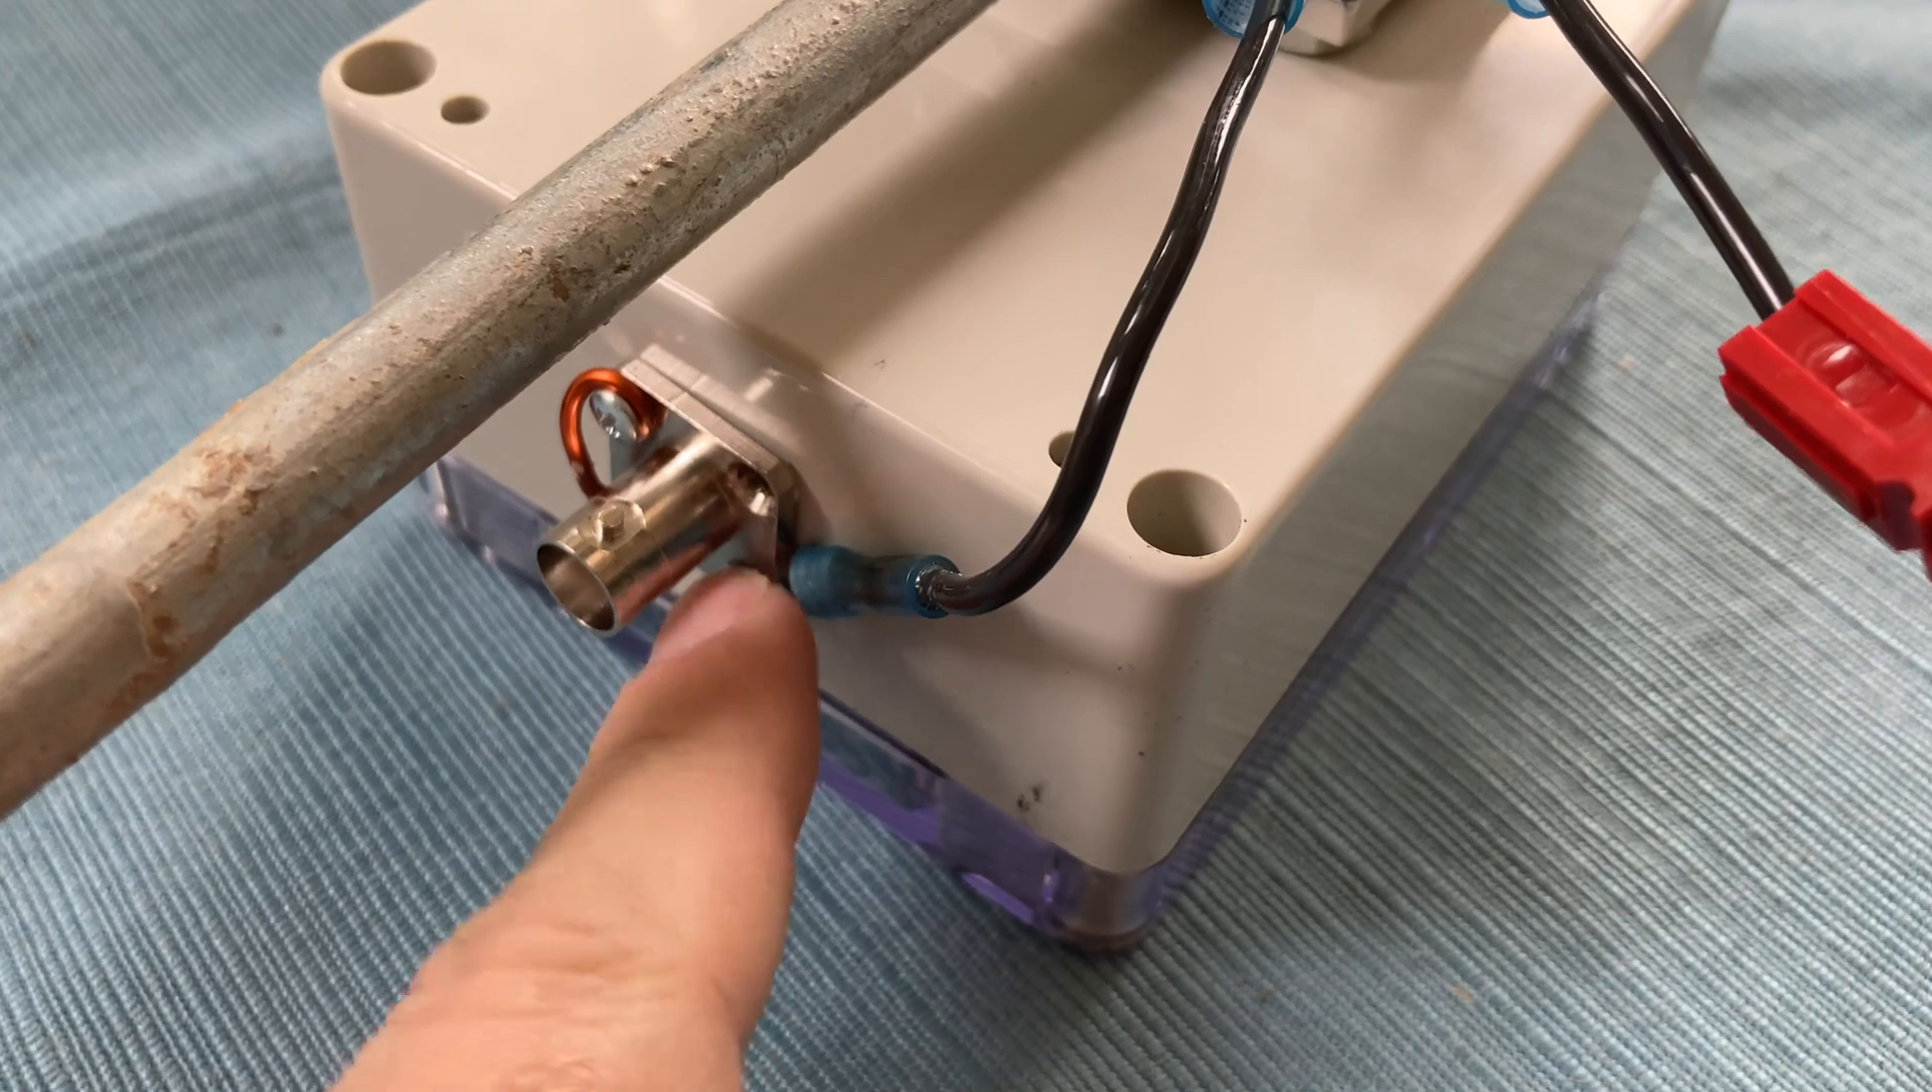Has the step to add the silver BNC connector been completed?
Yes.